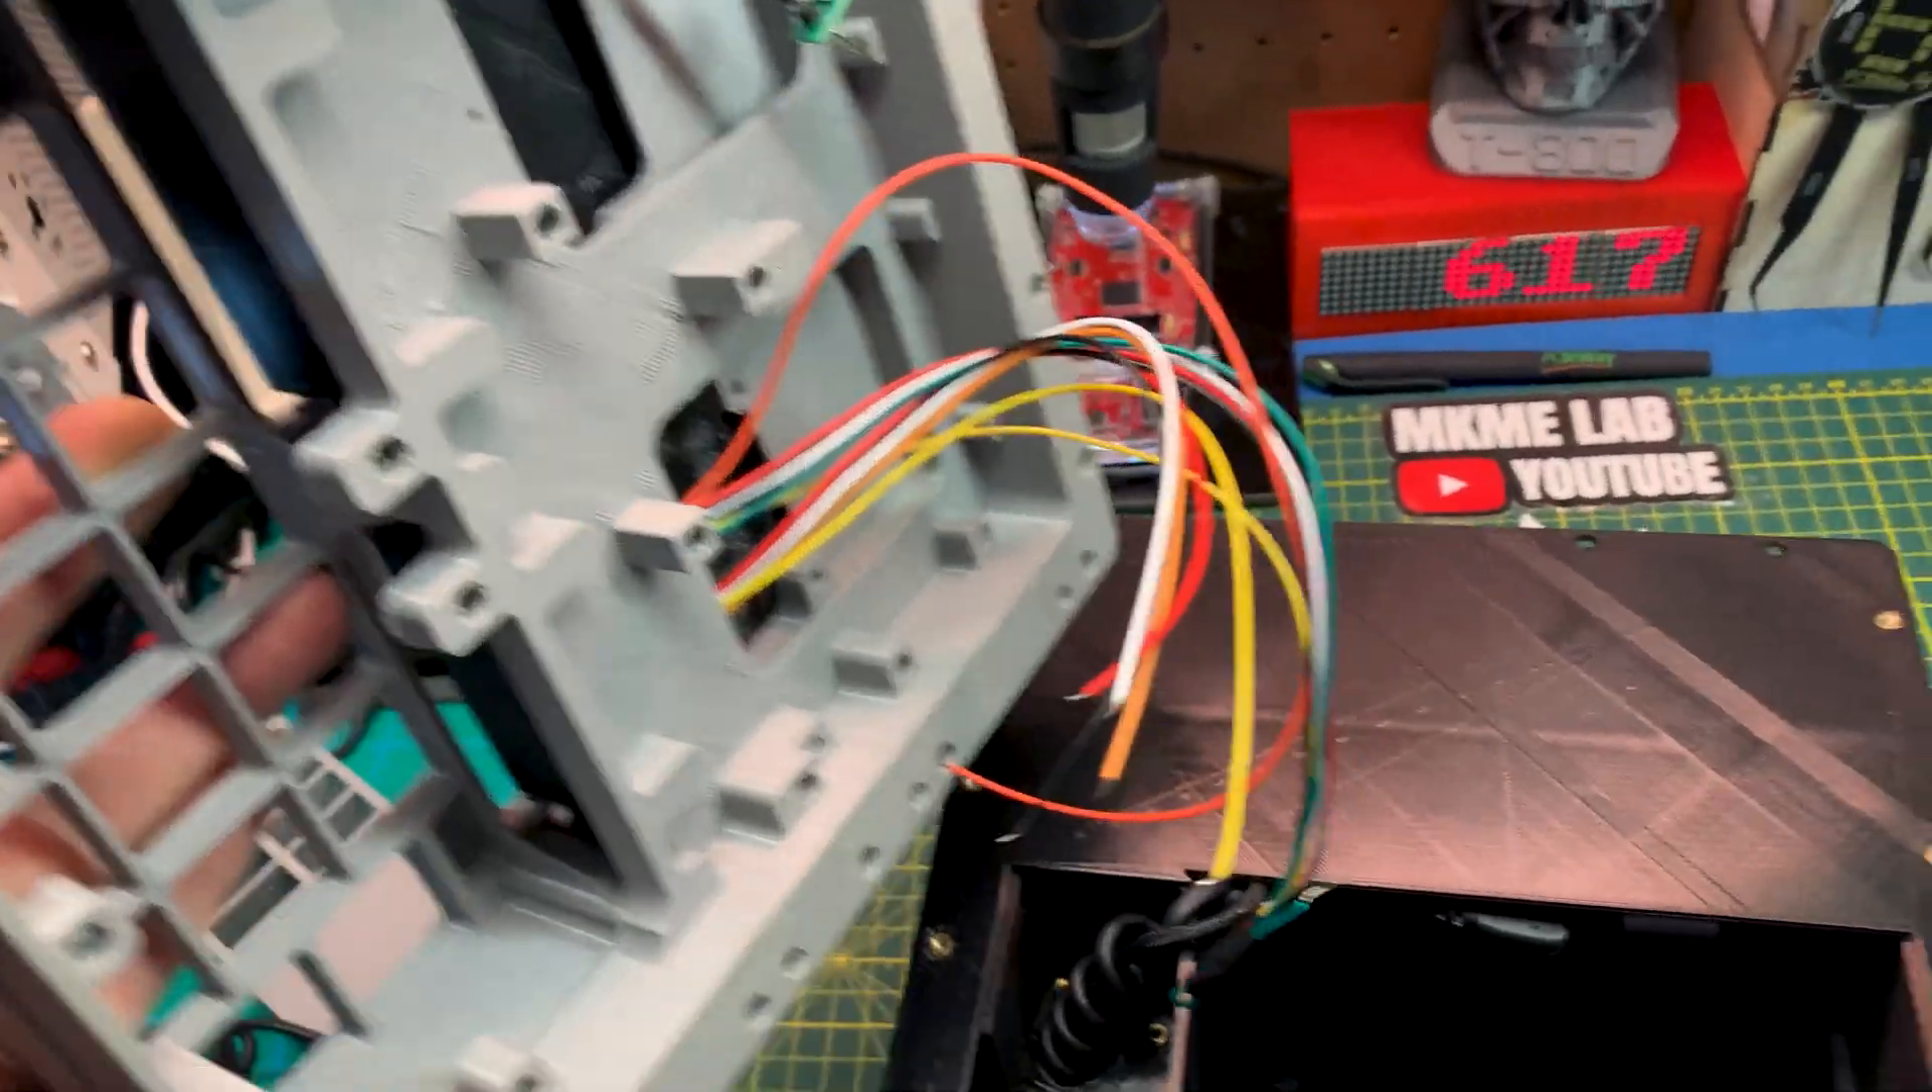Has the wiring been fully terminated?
No.